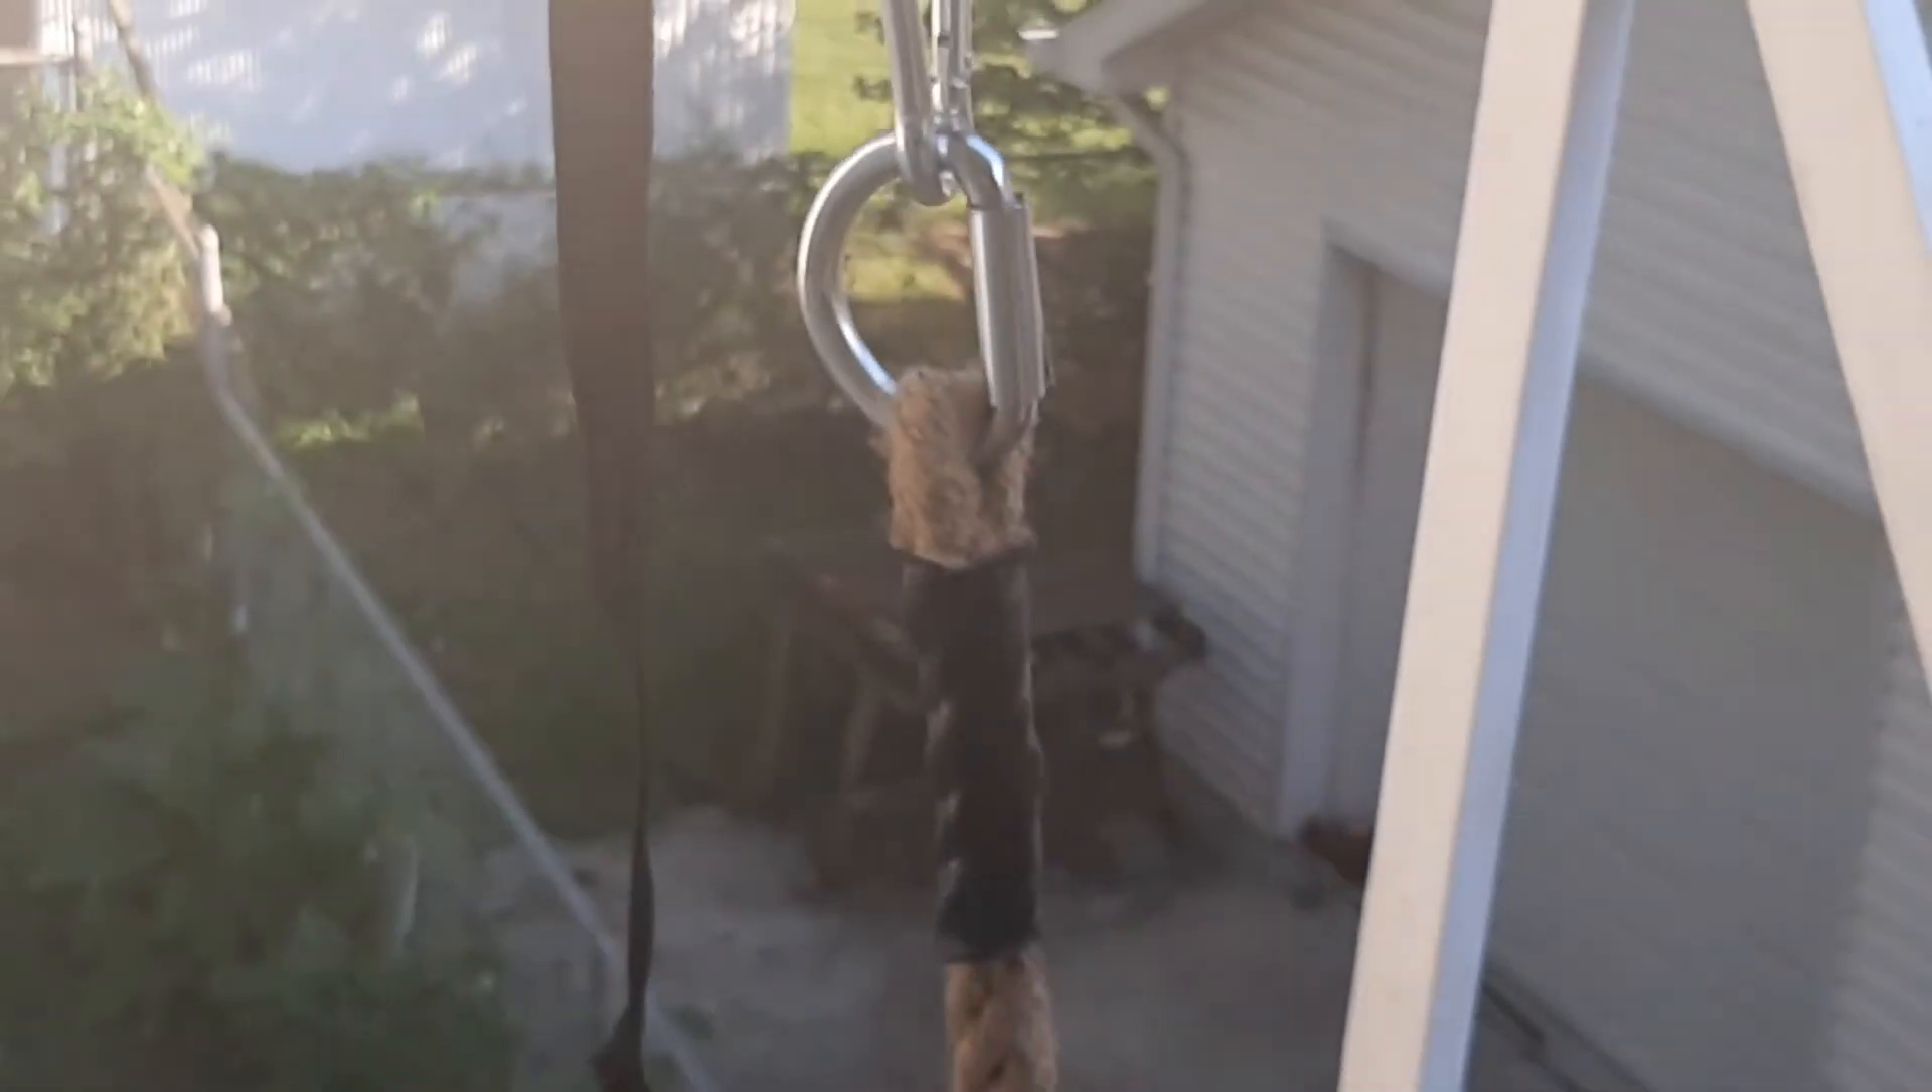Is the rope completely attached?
Yes.